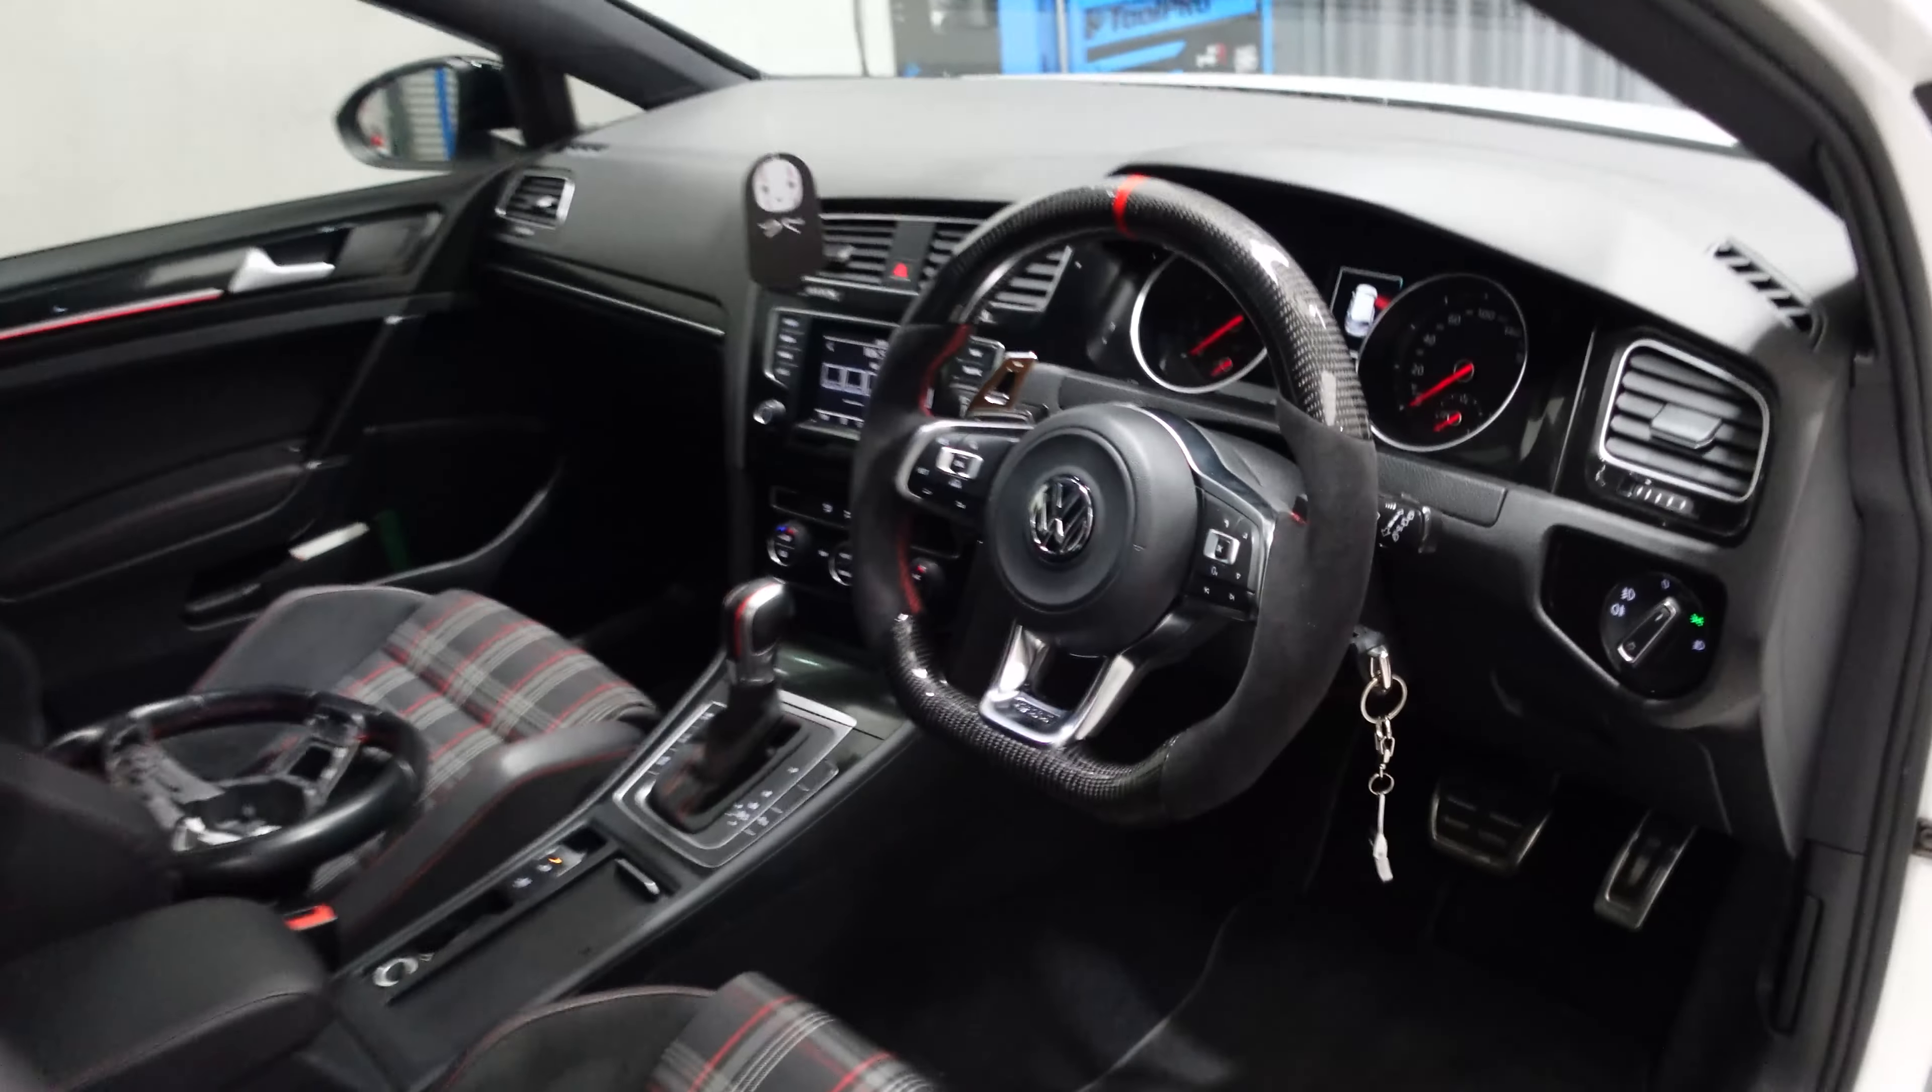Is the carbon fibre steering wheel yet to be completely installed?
No.